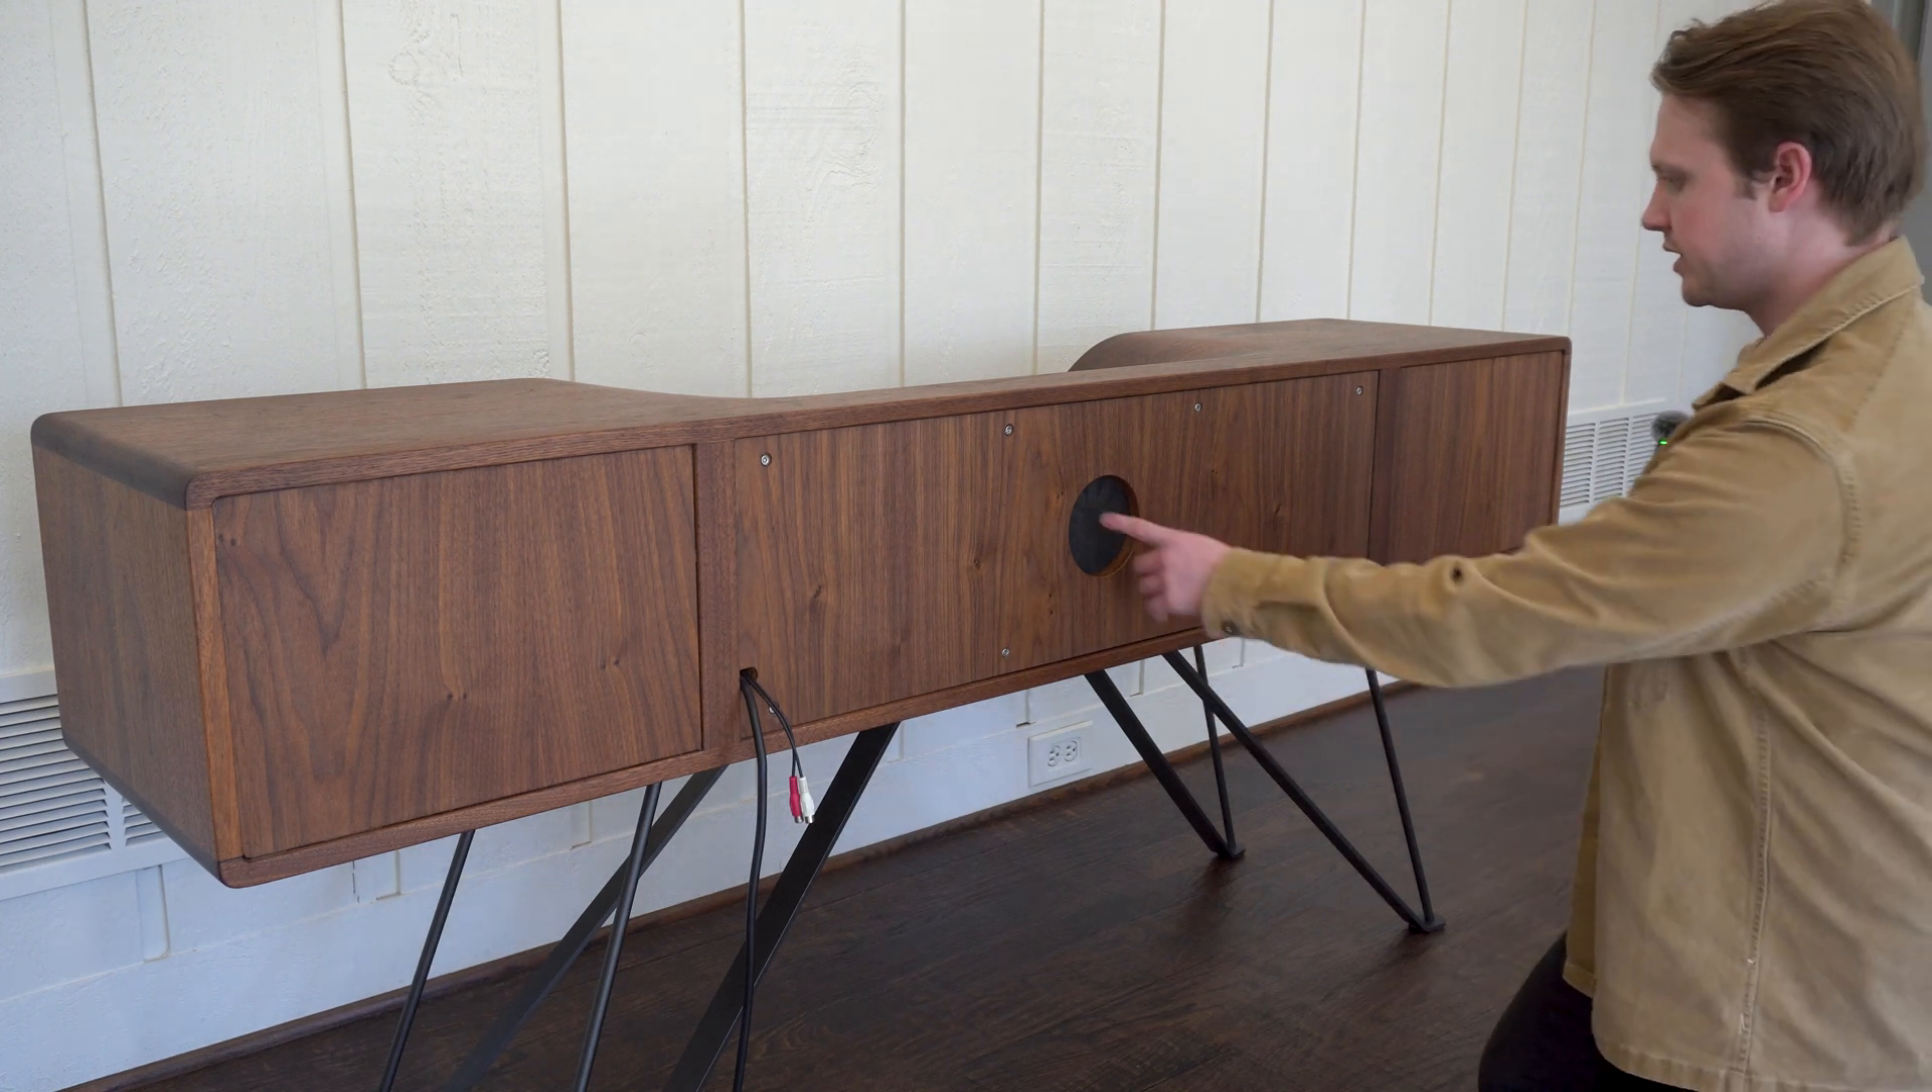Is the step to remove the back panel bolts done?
No.